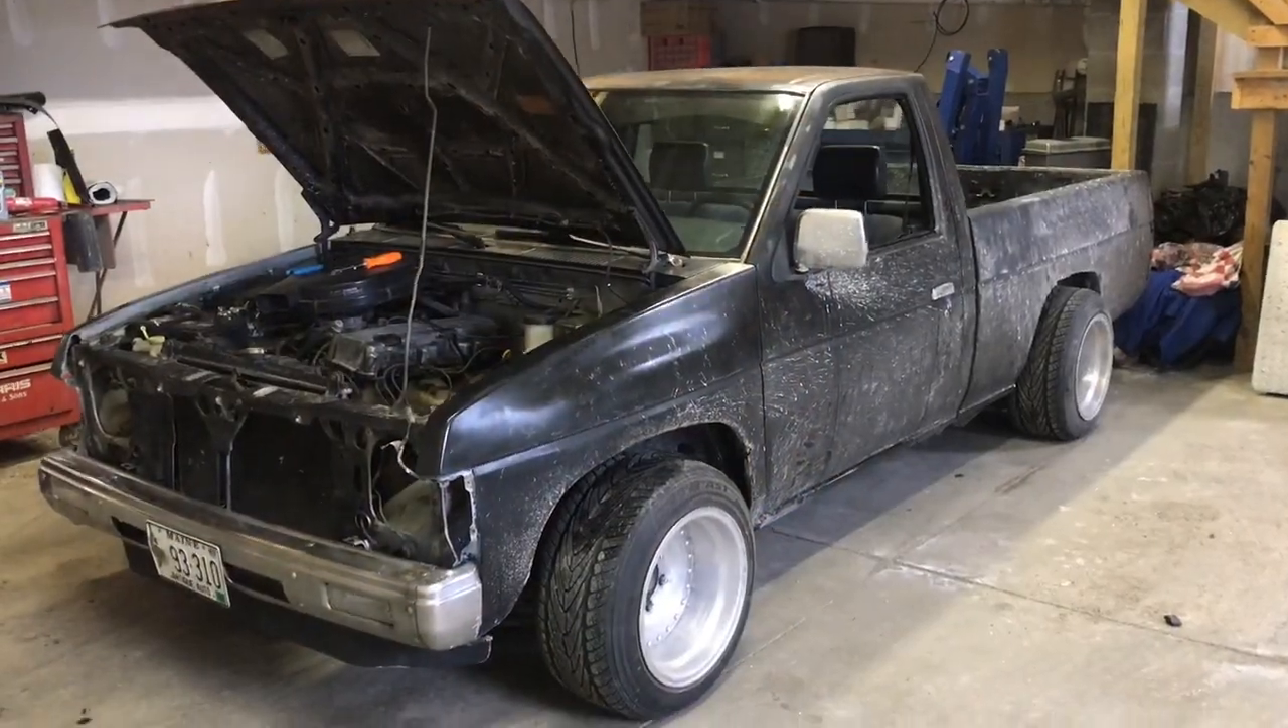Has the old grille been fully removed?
Yes.